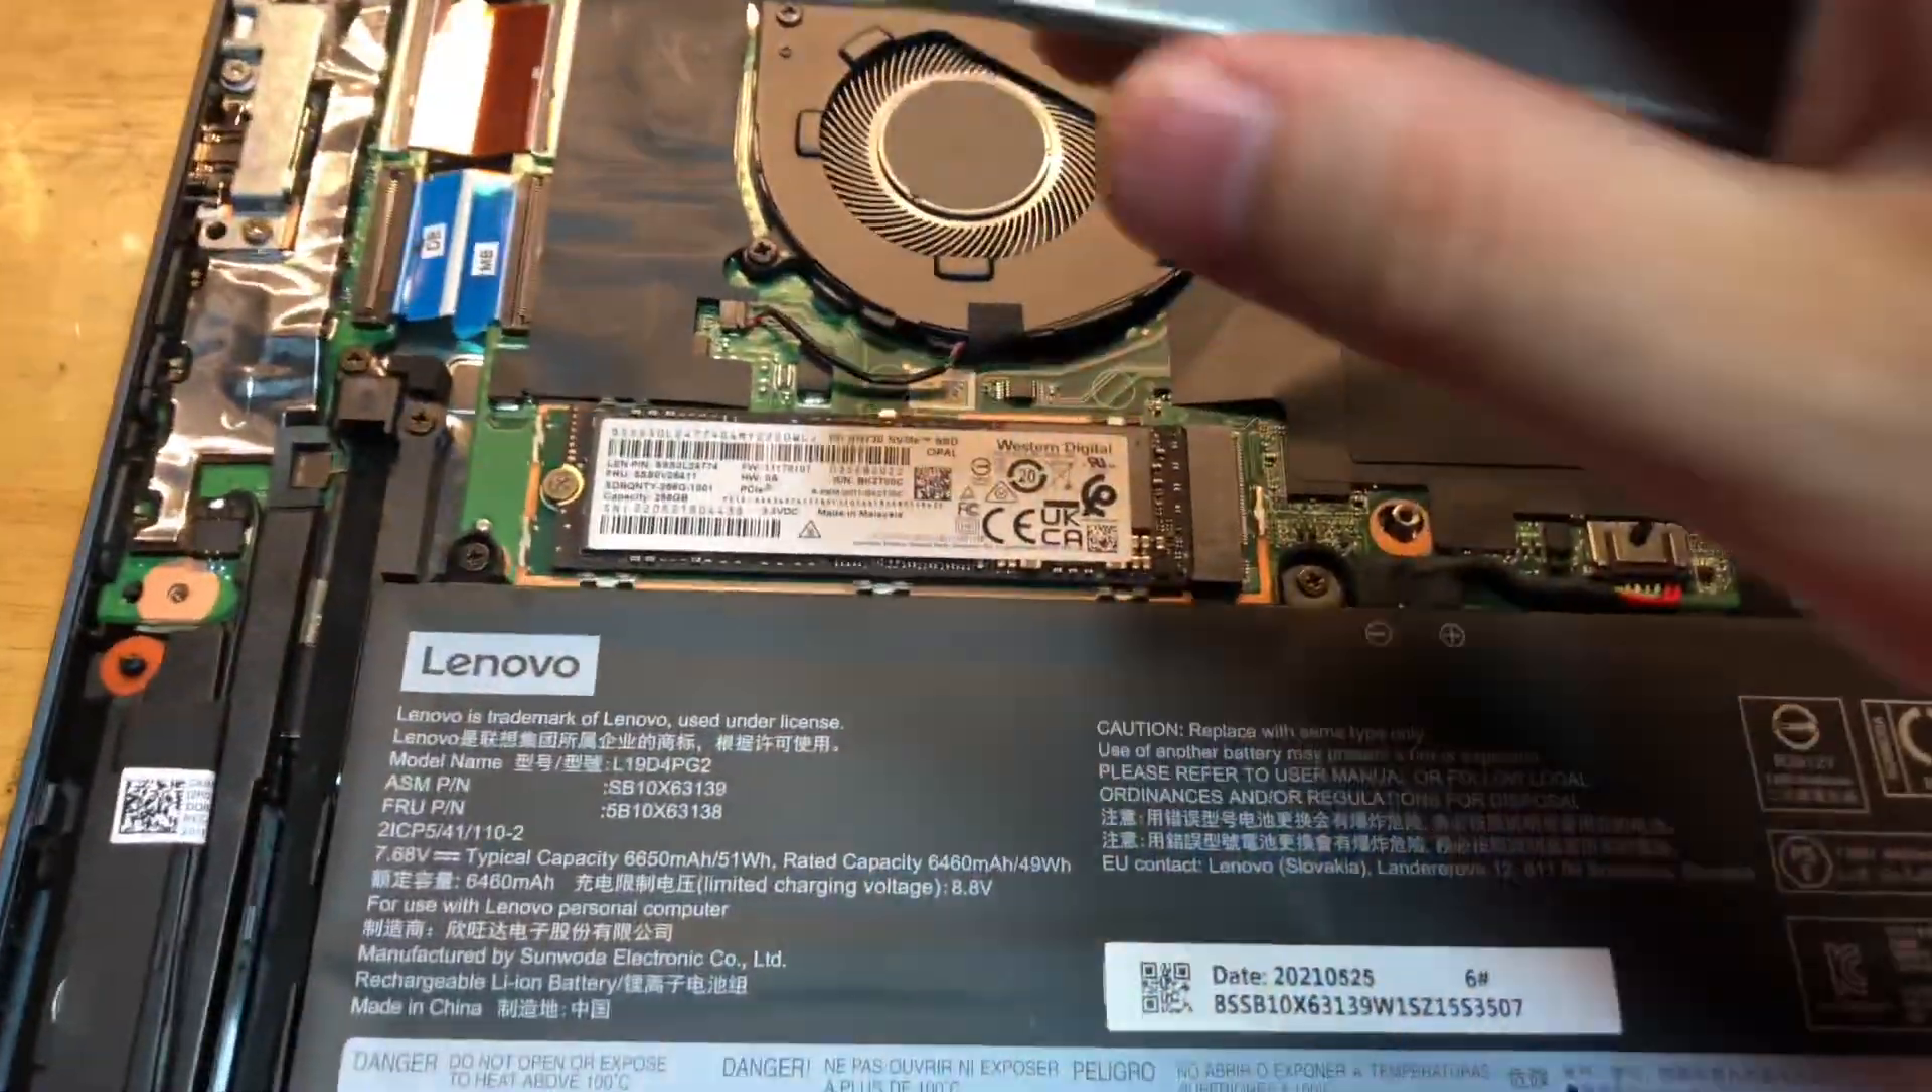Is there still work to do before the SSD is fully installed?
No.